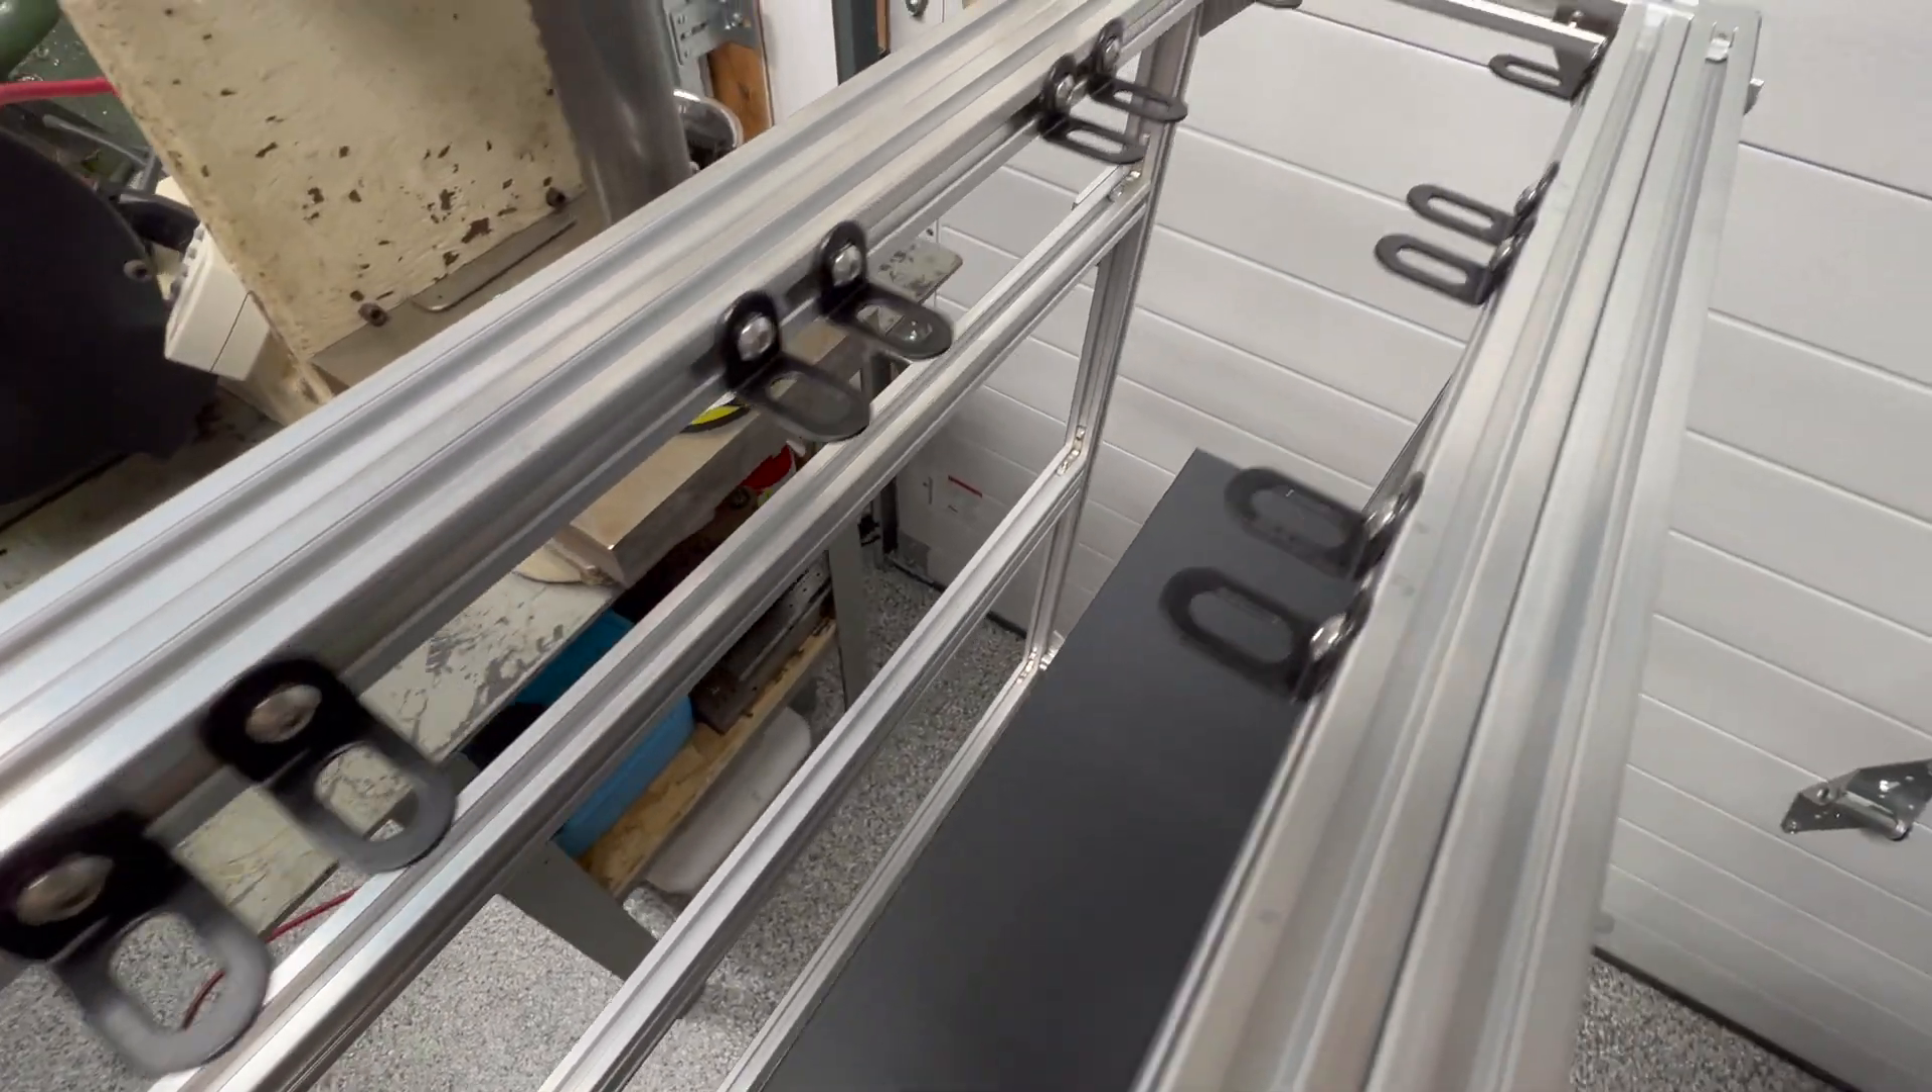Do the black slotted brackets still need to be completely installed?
No.